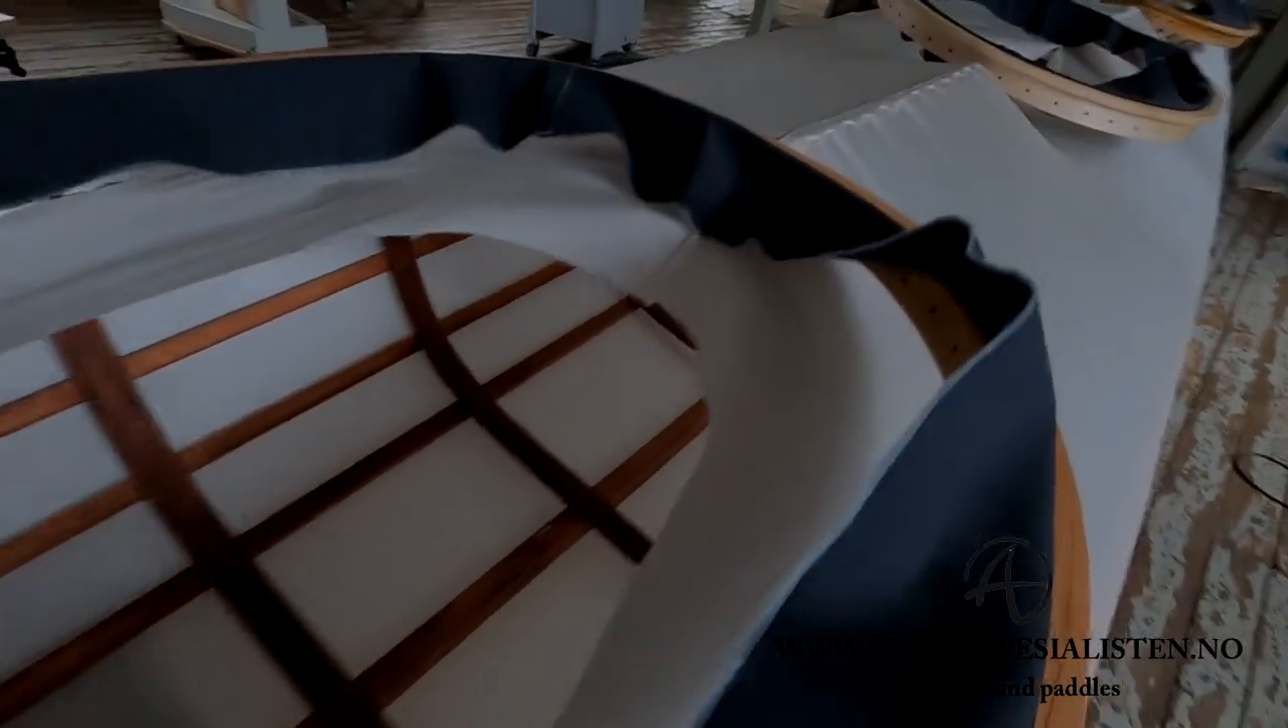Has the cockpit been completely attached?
No.